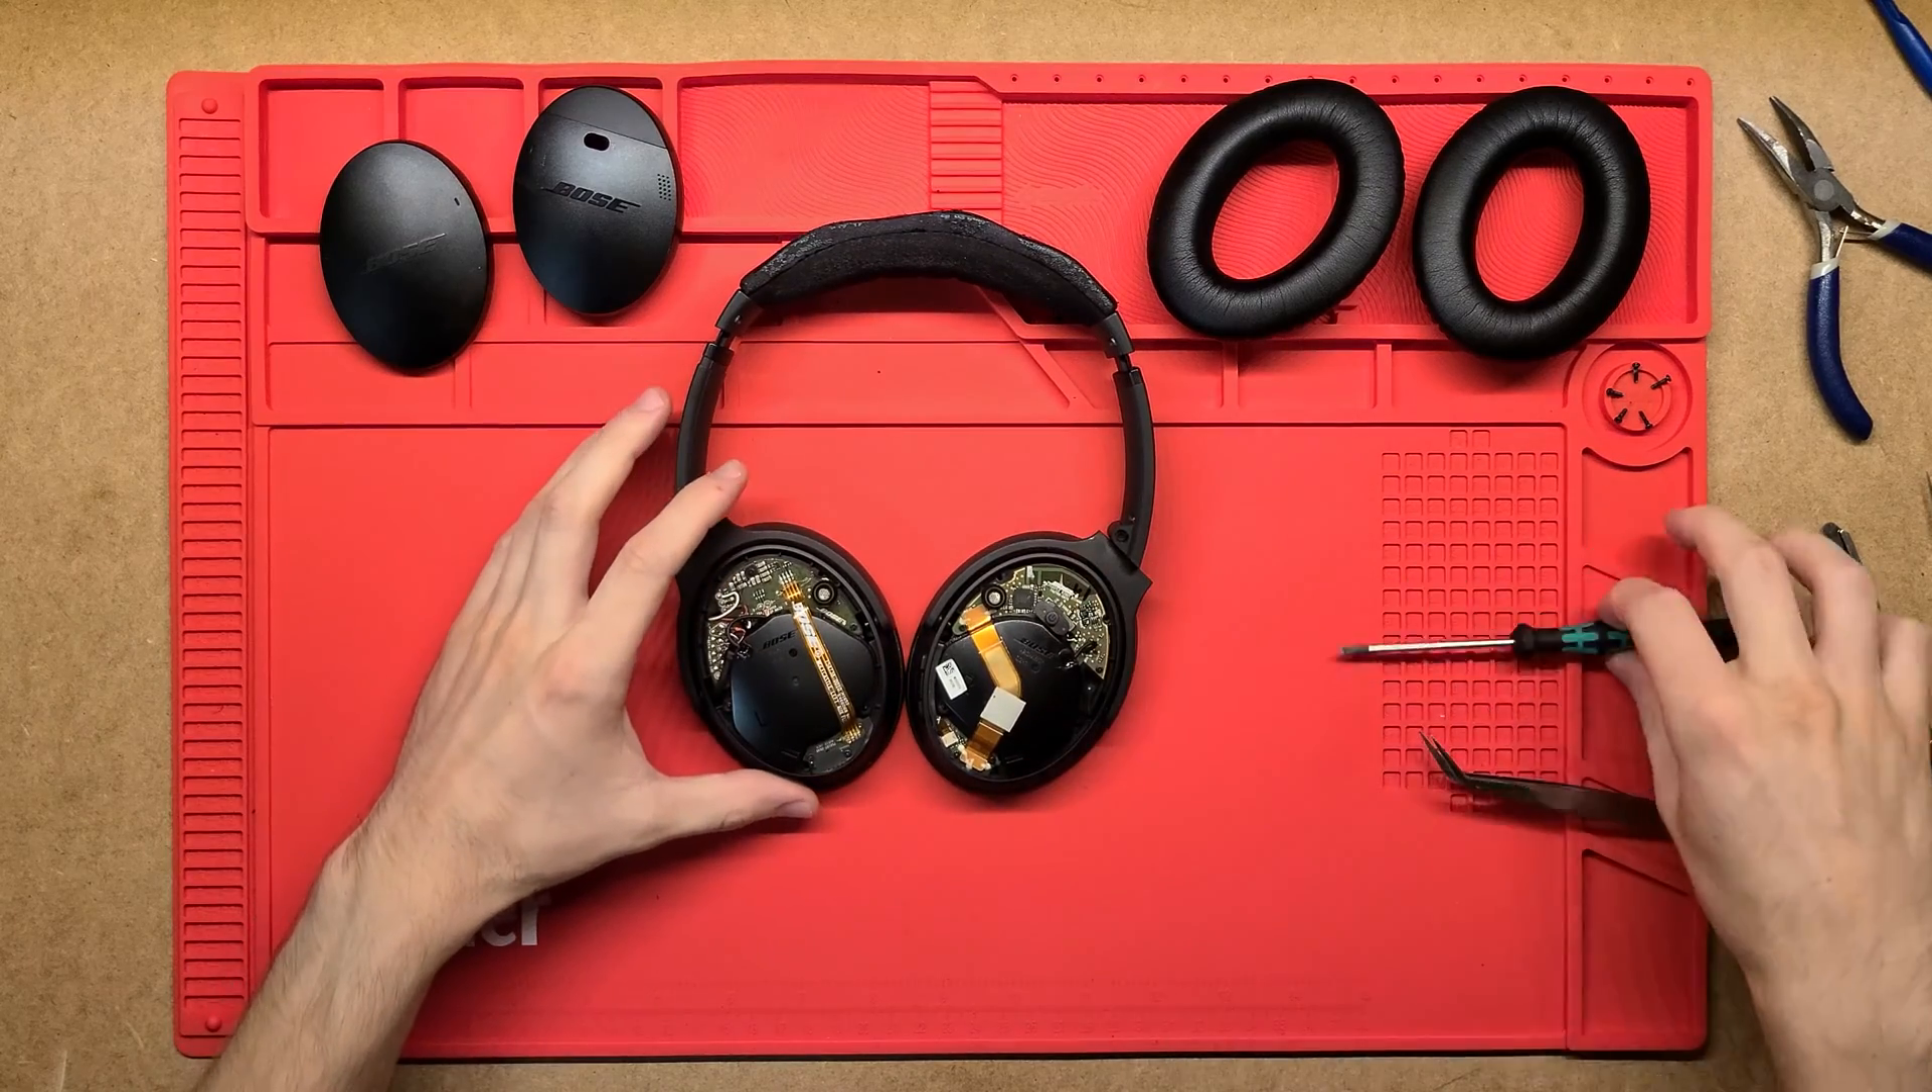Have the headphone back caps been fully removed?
Yes.